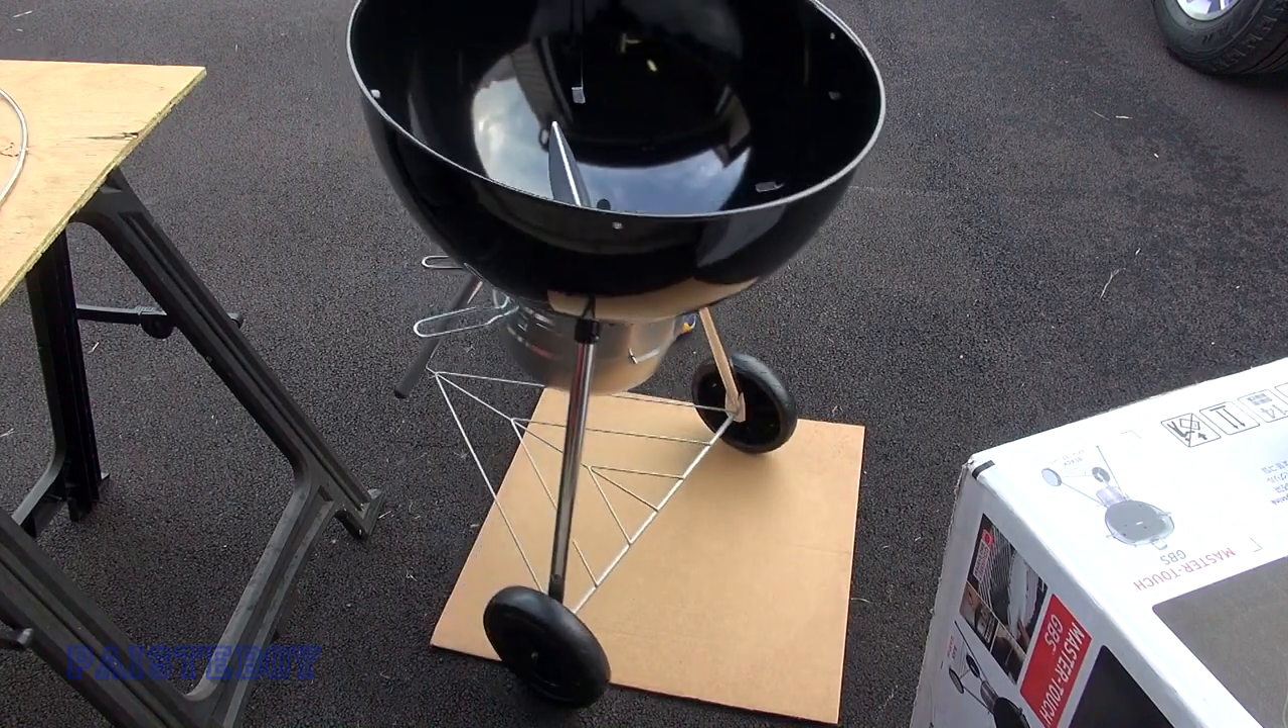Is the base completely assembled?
Yes.